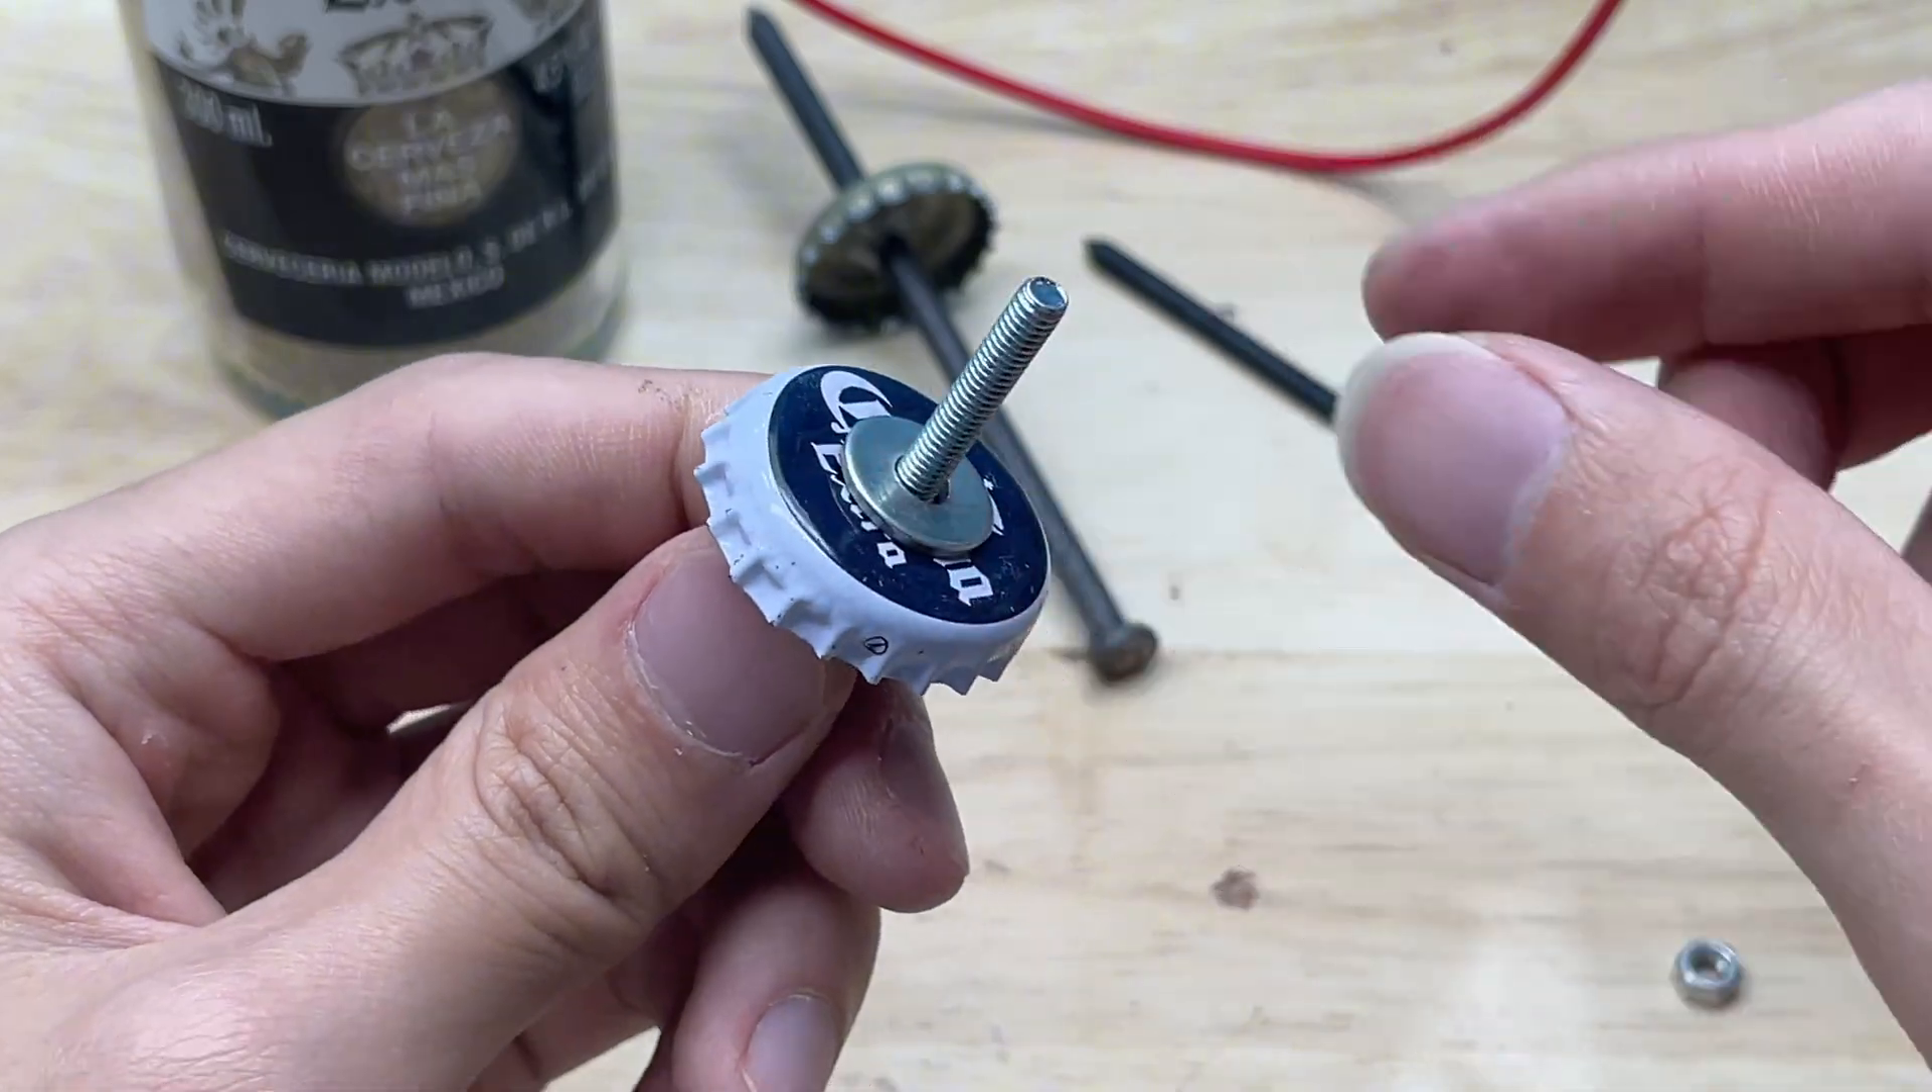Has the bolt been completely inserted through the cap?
Yes.